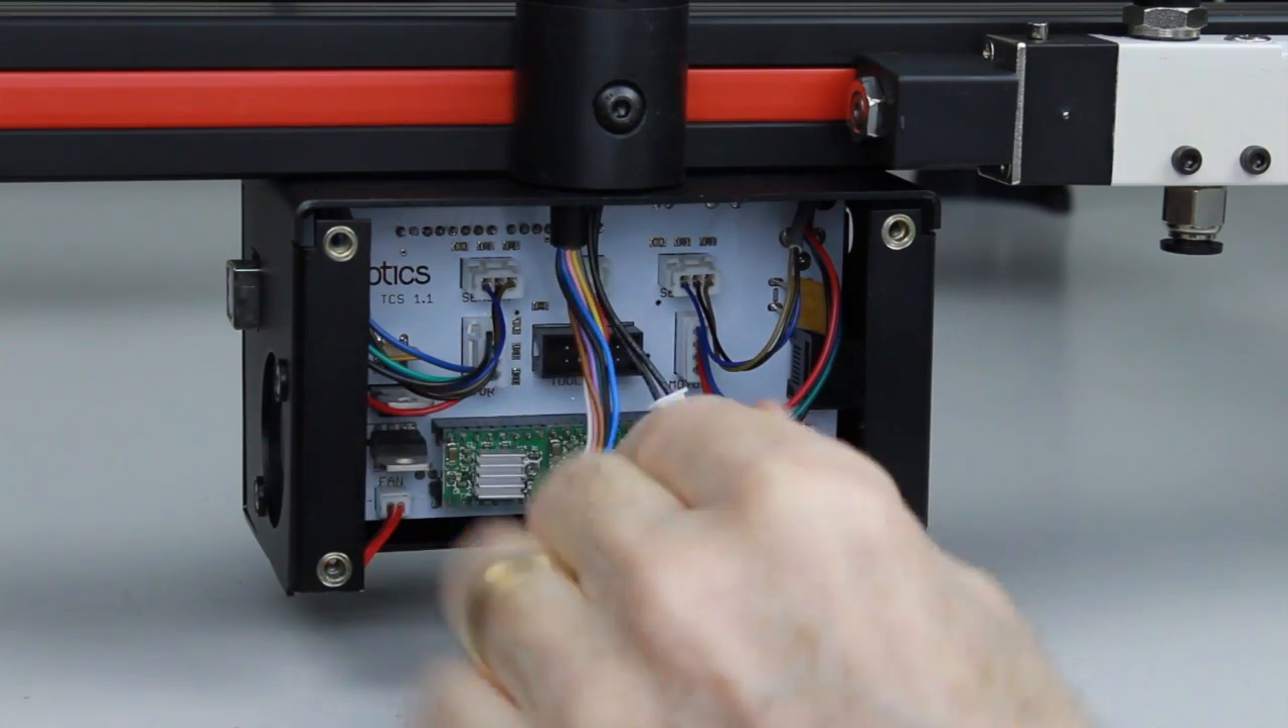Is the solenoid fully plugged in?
No.